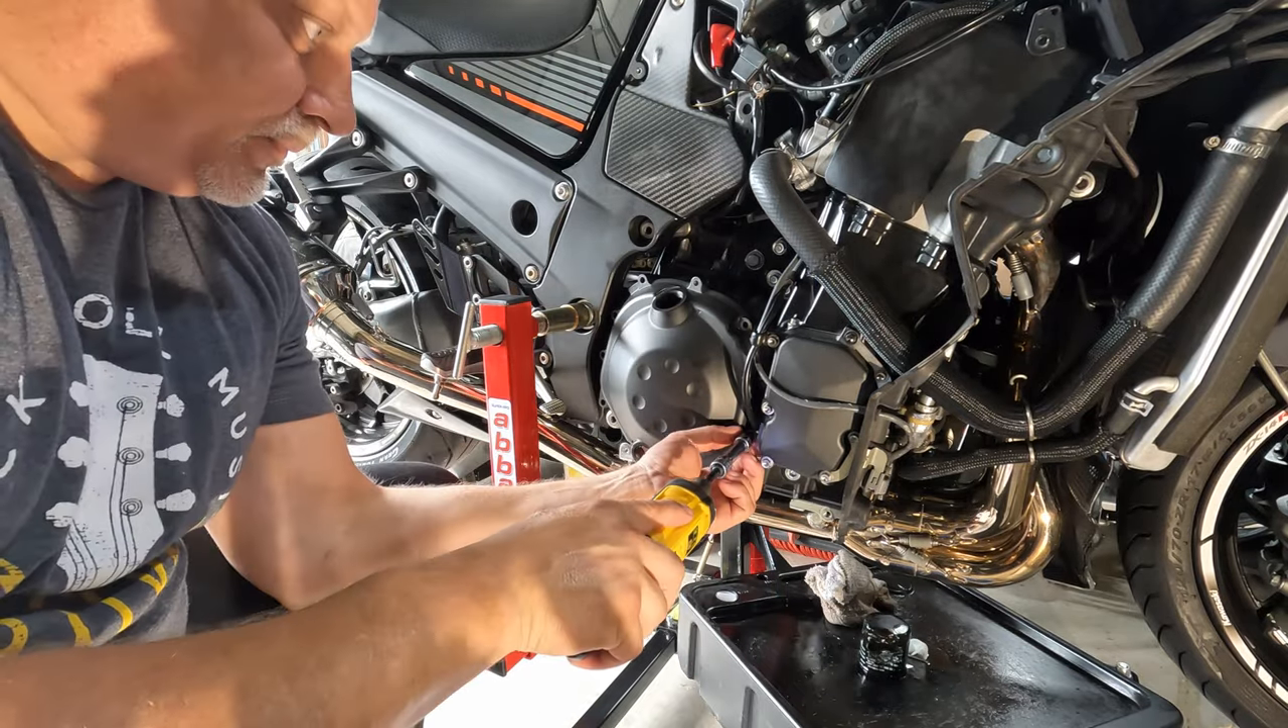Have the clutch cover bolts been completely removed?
No.